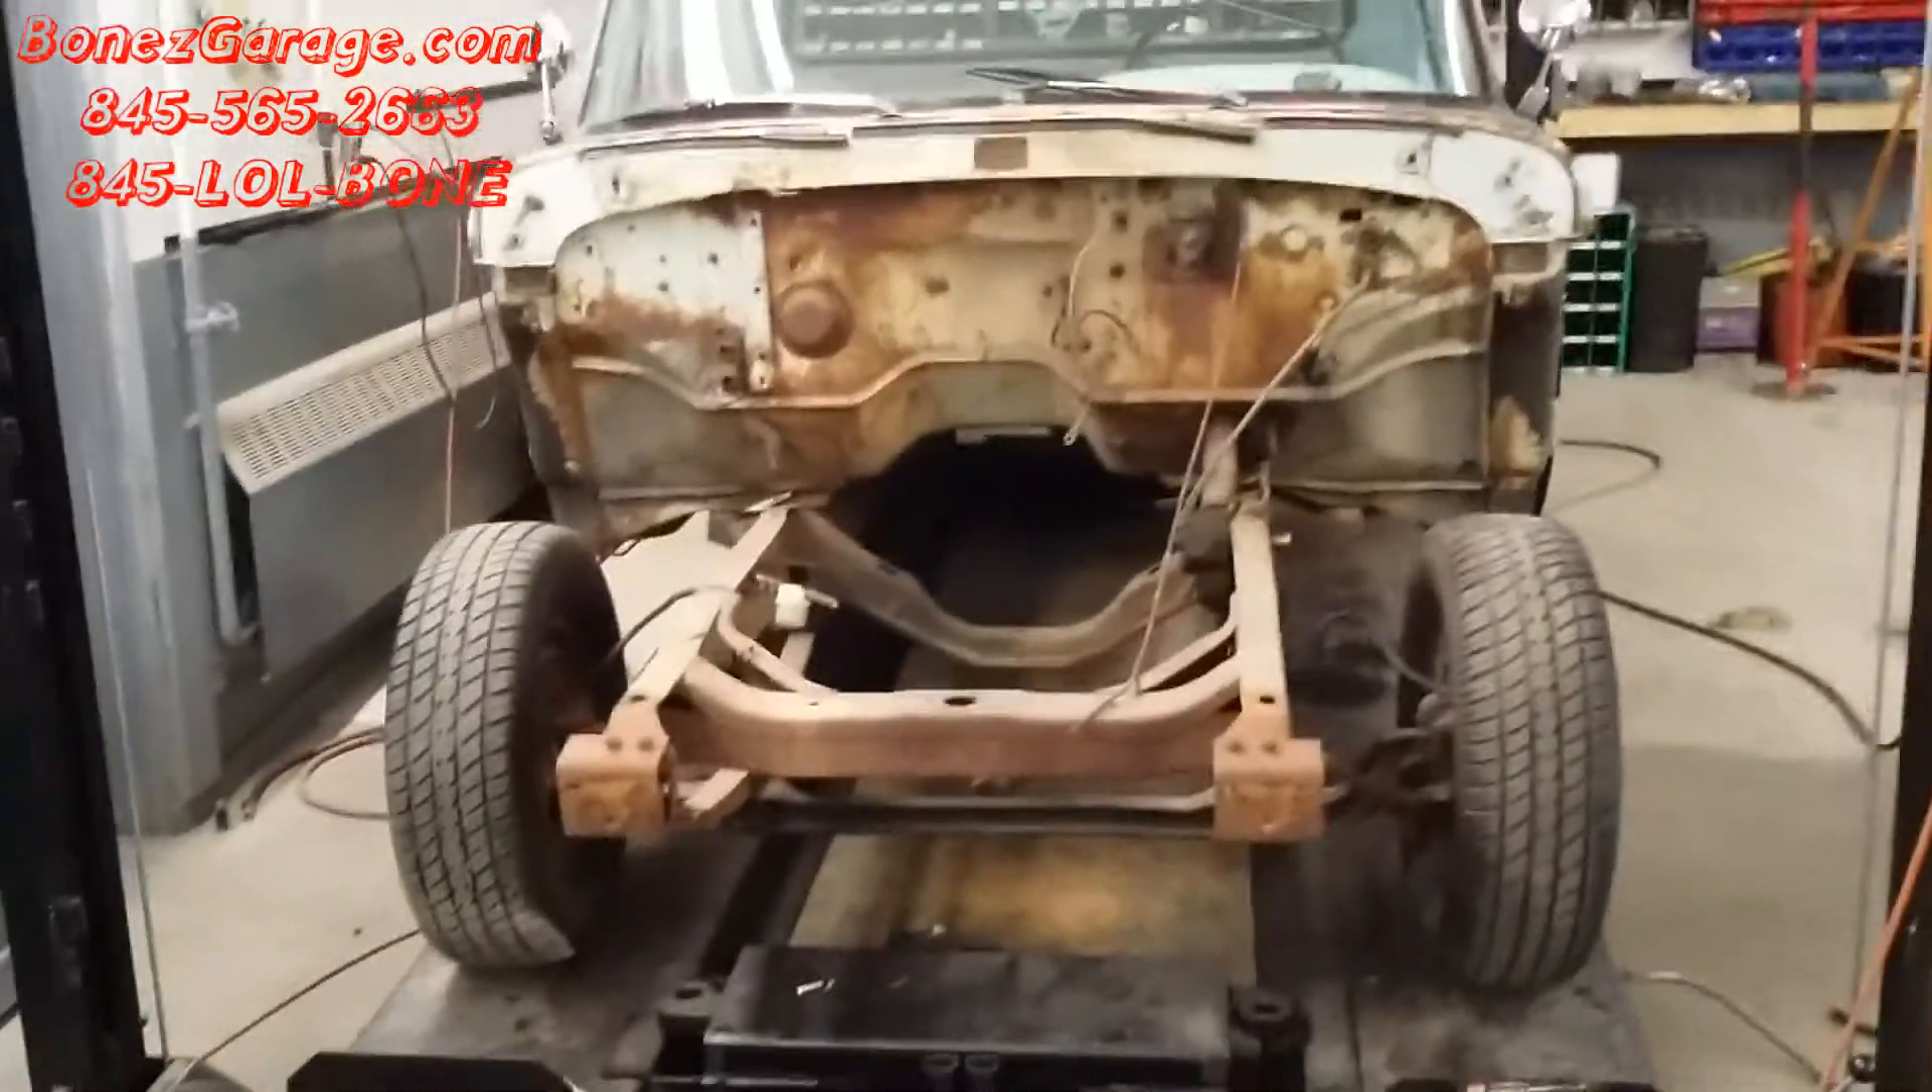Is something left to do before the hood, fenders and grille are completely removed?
No.